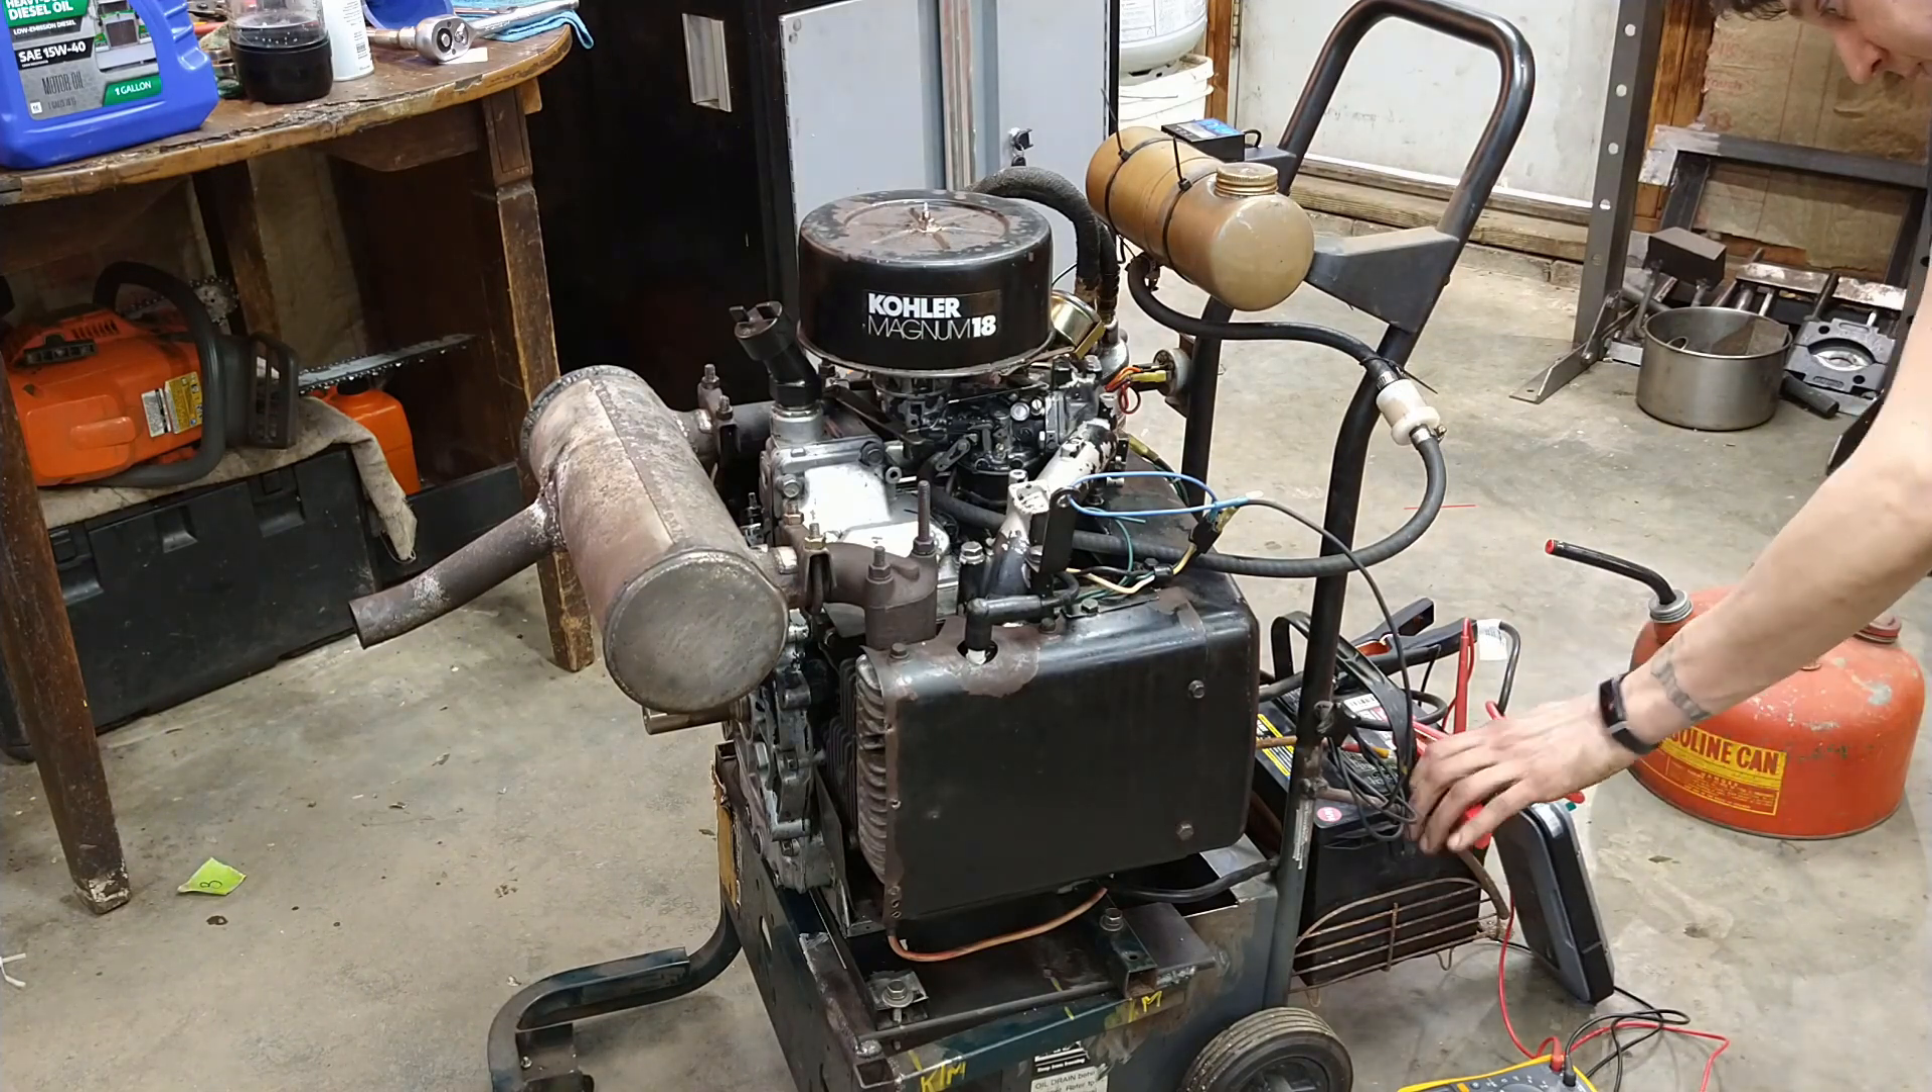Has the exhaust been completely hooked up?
Yes.